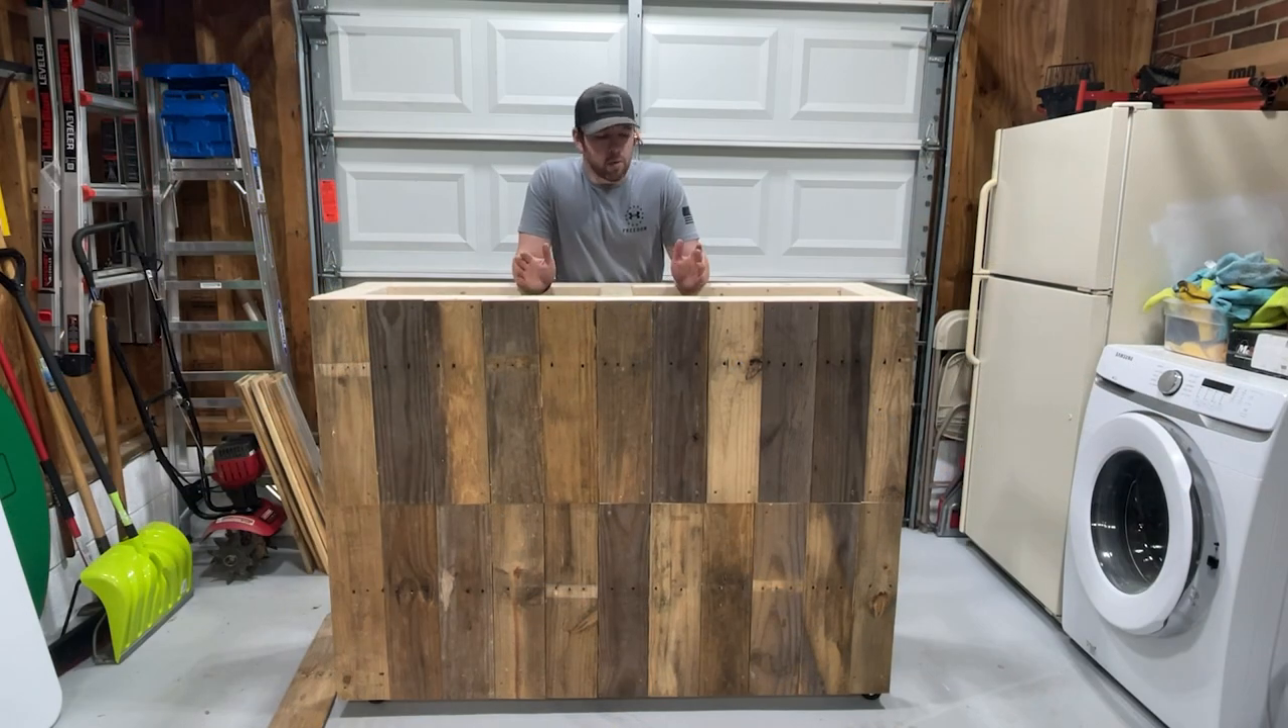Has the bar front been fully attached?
Yes.